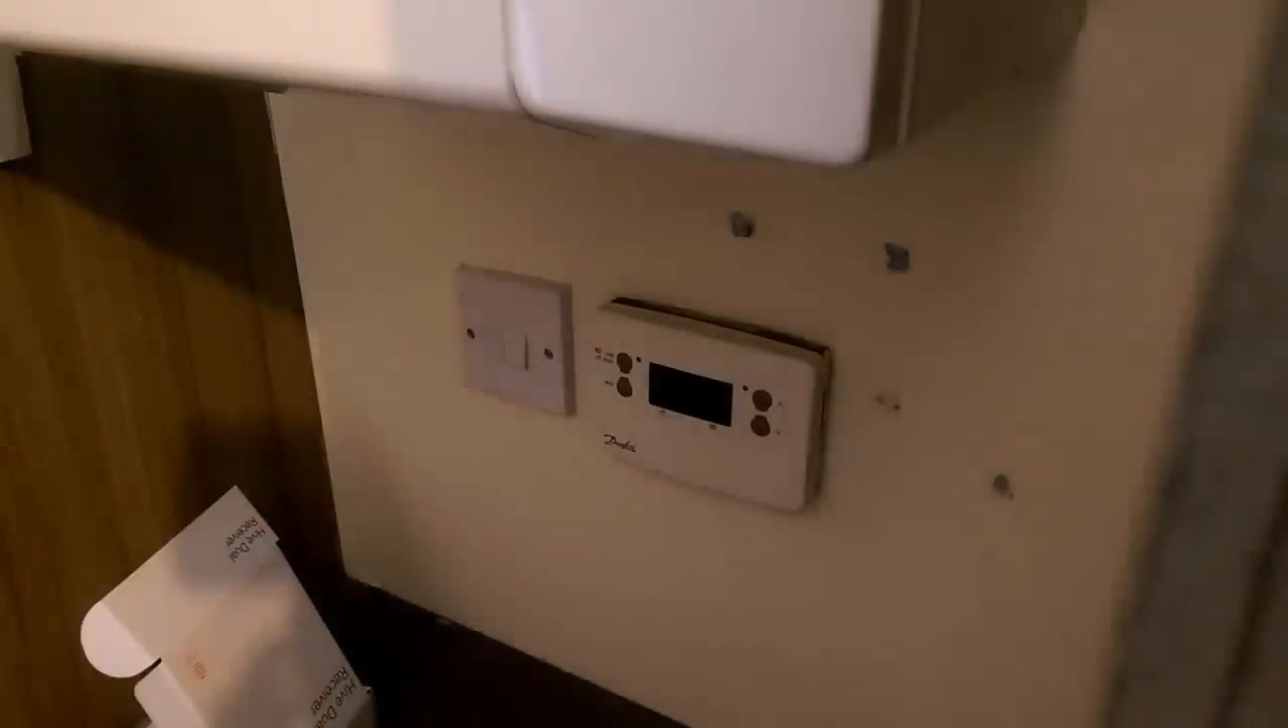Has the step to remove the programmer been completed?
No.